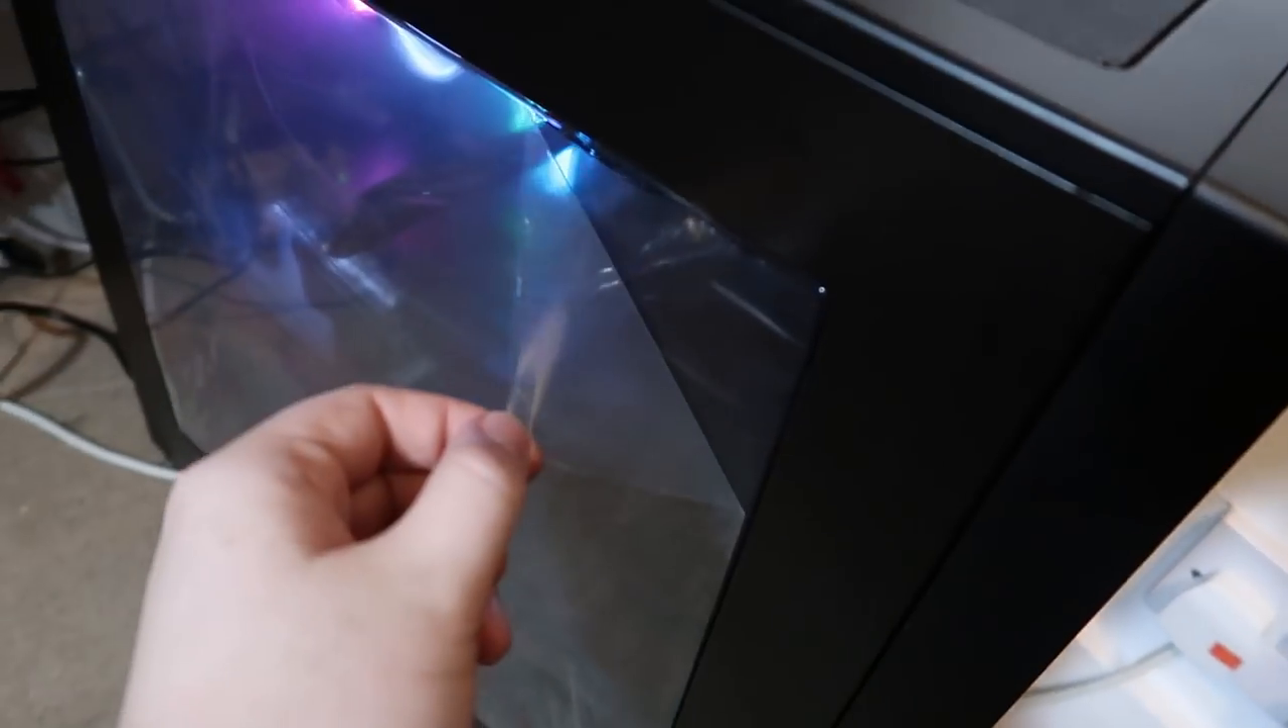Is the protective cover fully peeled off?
No.